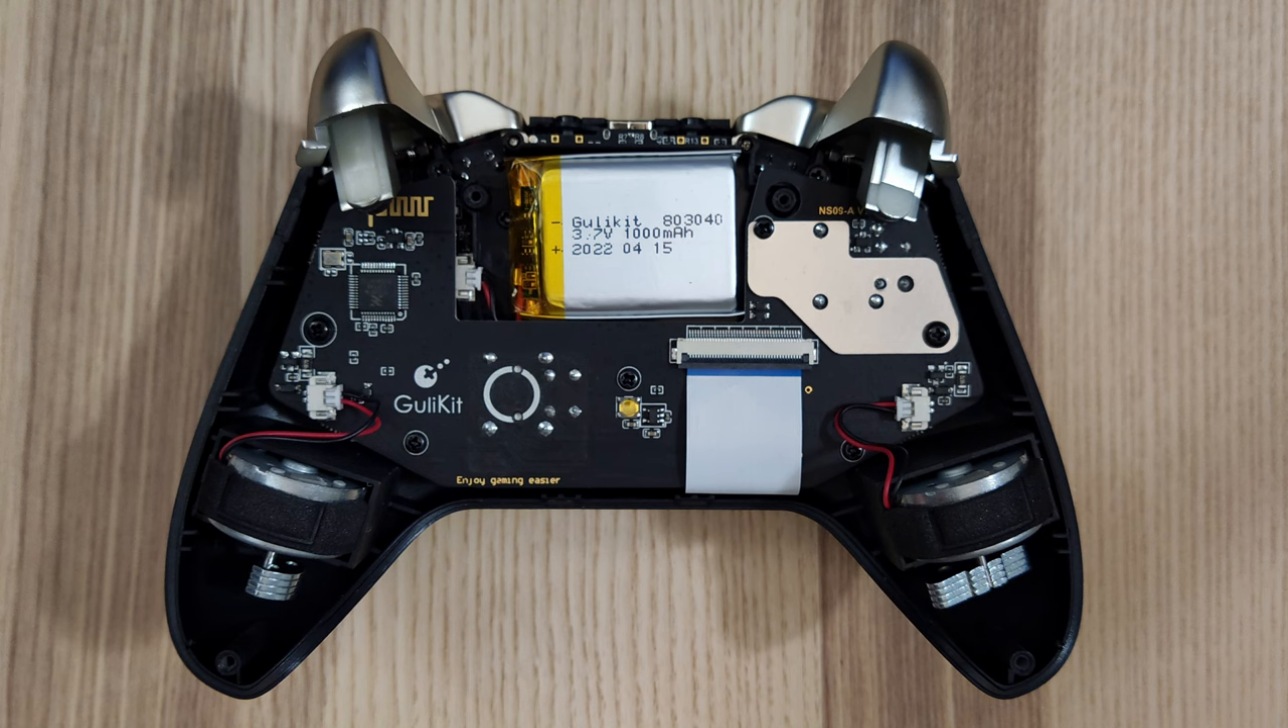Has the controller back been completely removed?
Yes.